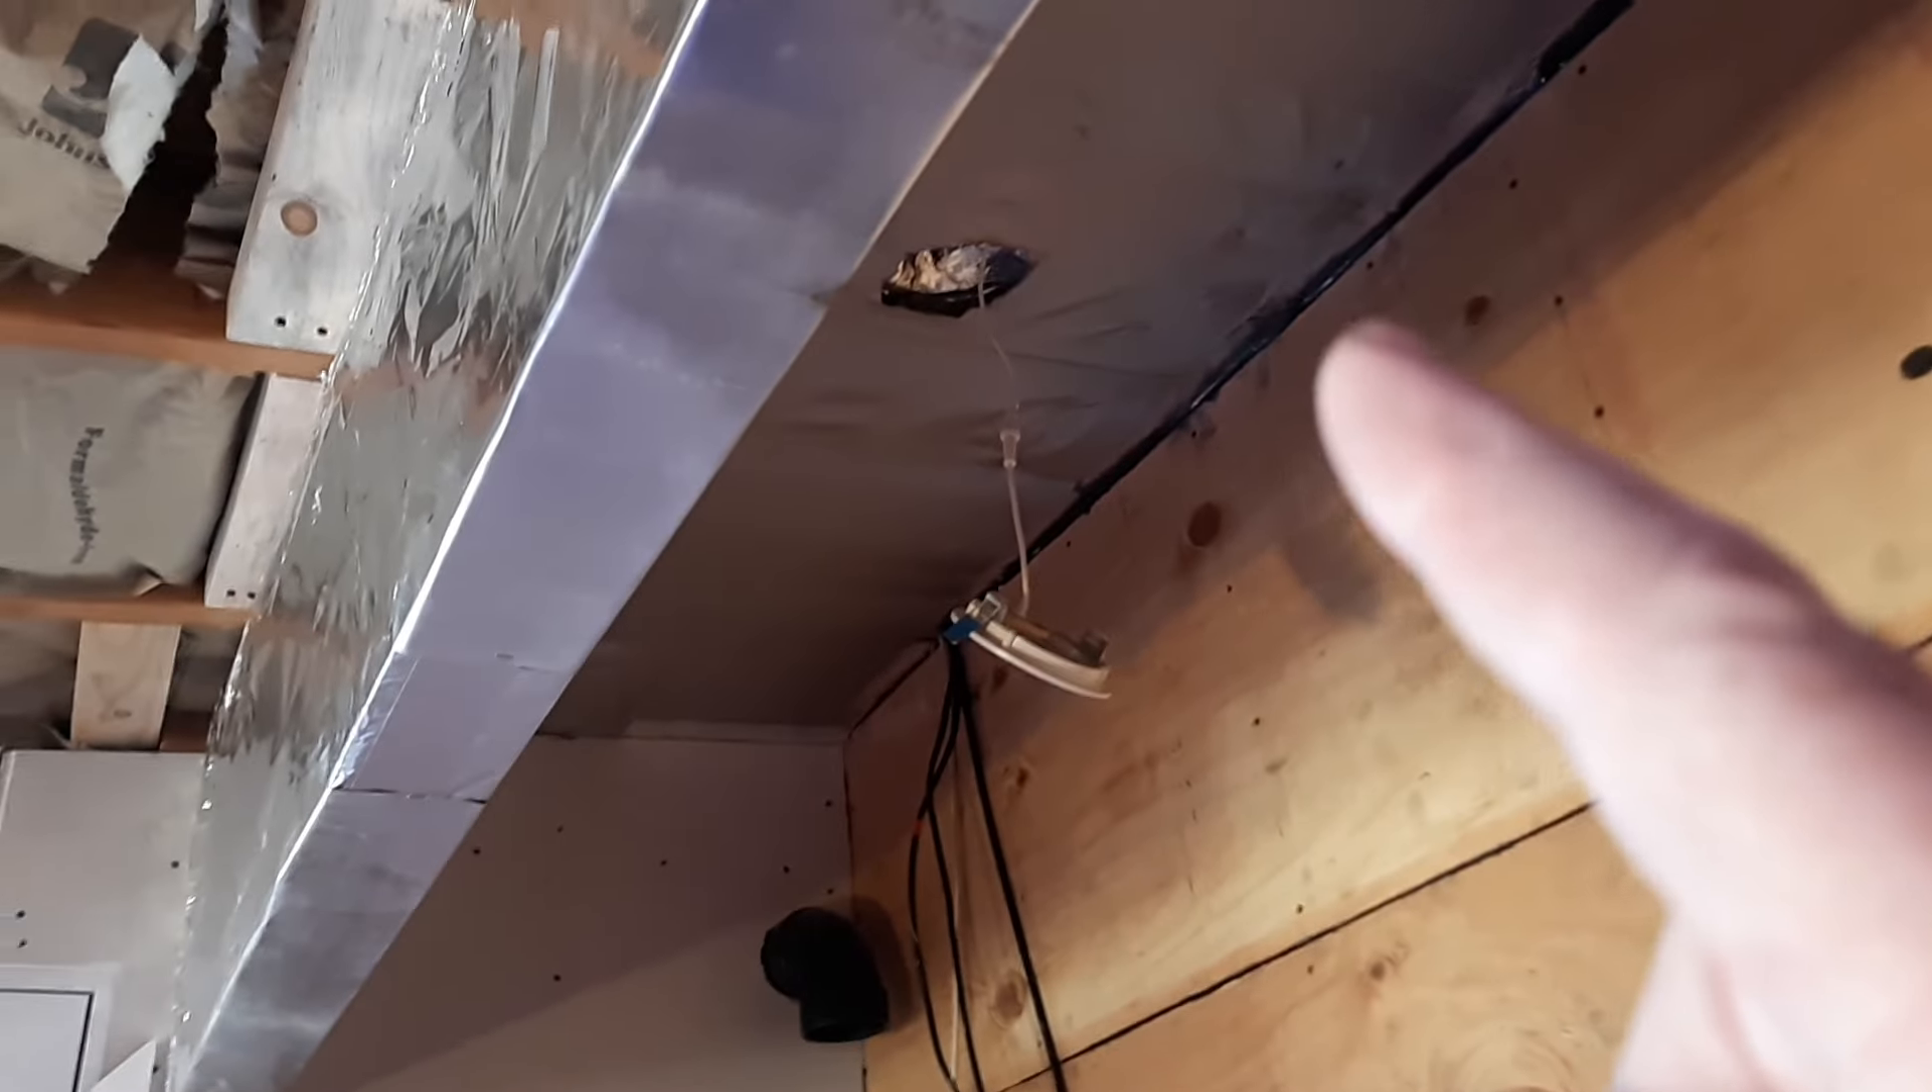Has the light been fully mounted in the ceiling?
No.